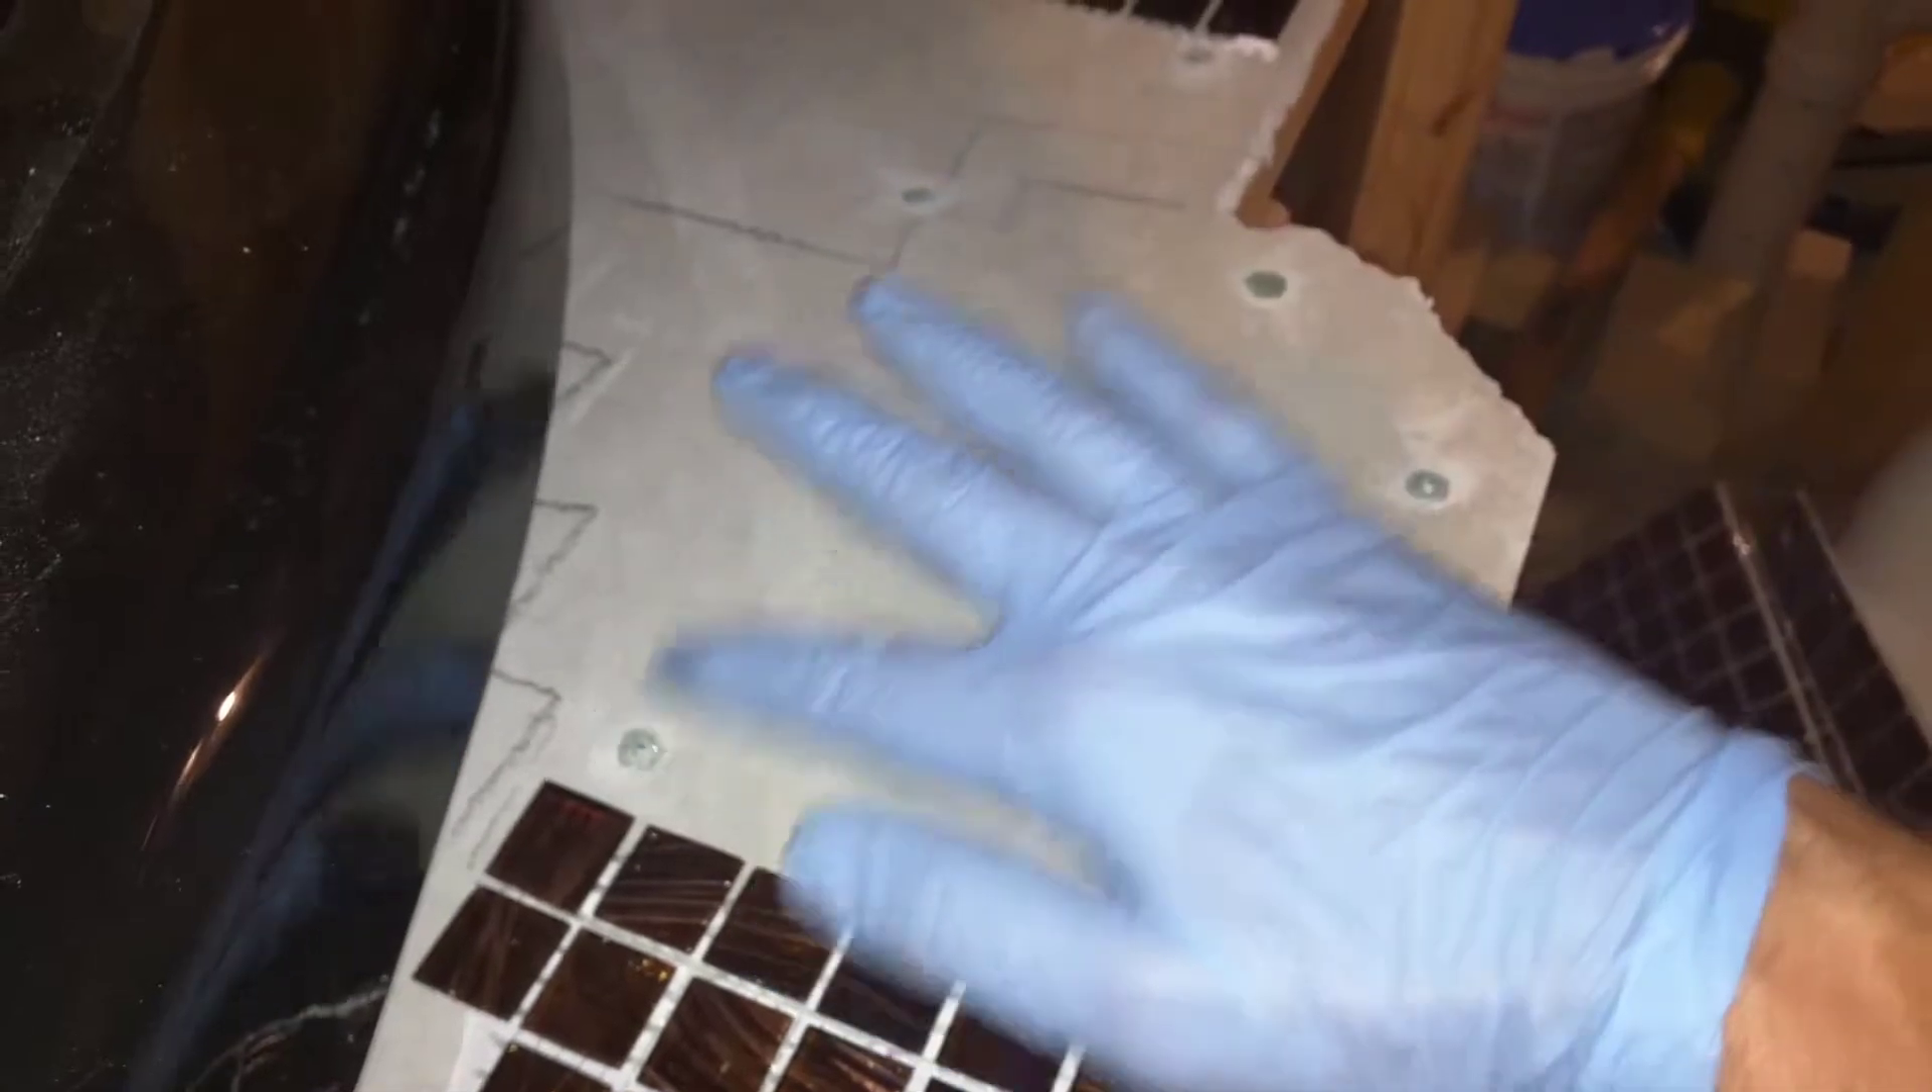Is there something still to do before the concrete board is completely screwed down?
No.